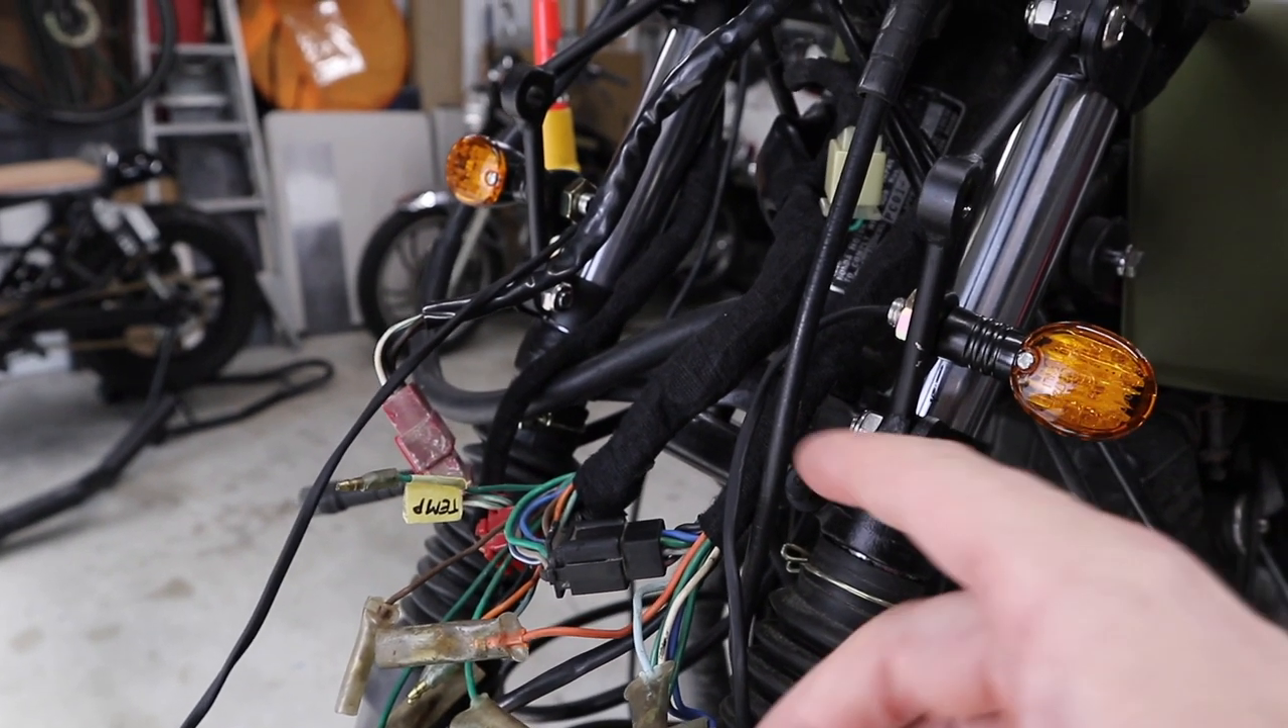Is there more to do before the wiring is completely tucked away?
Yes.